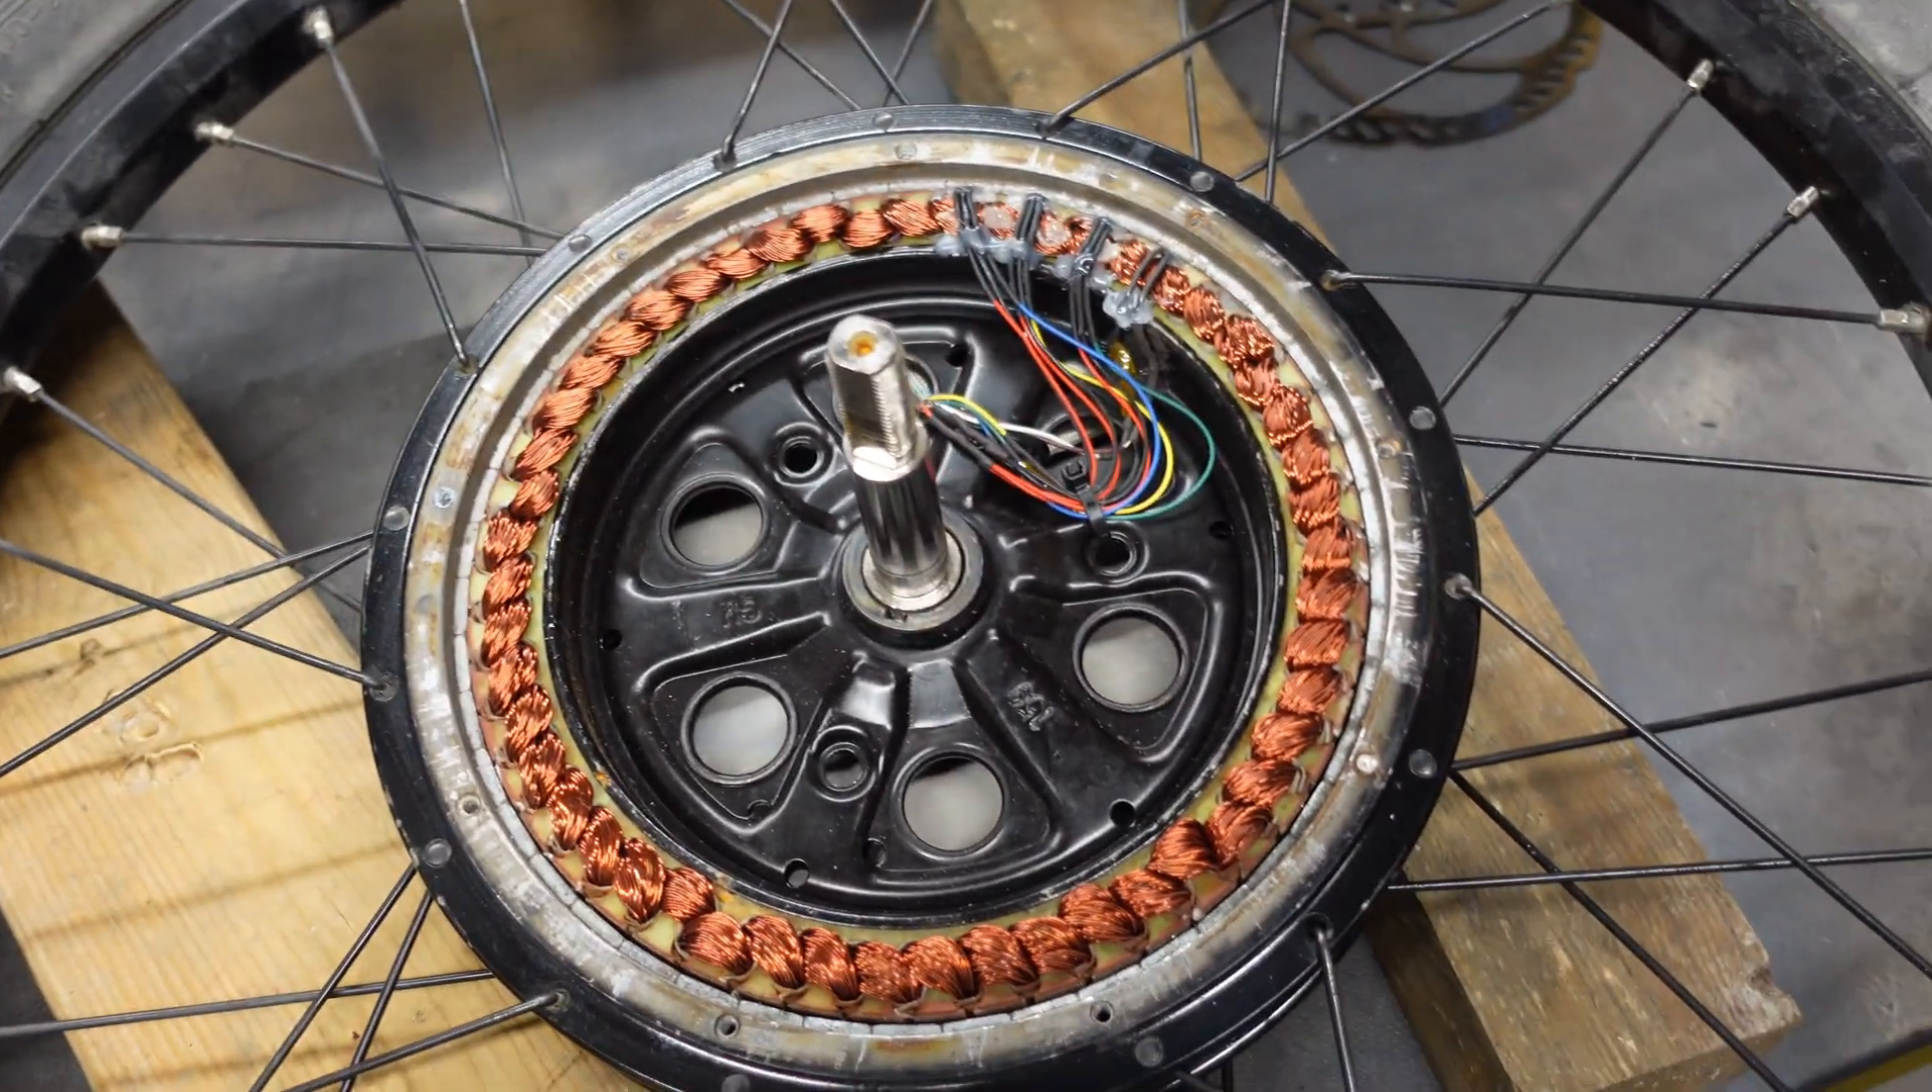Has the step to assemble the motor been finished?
No.